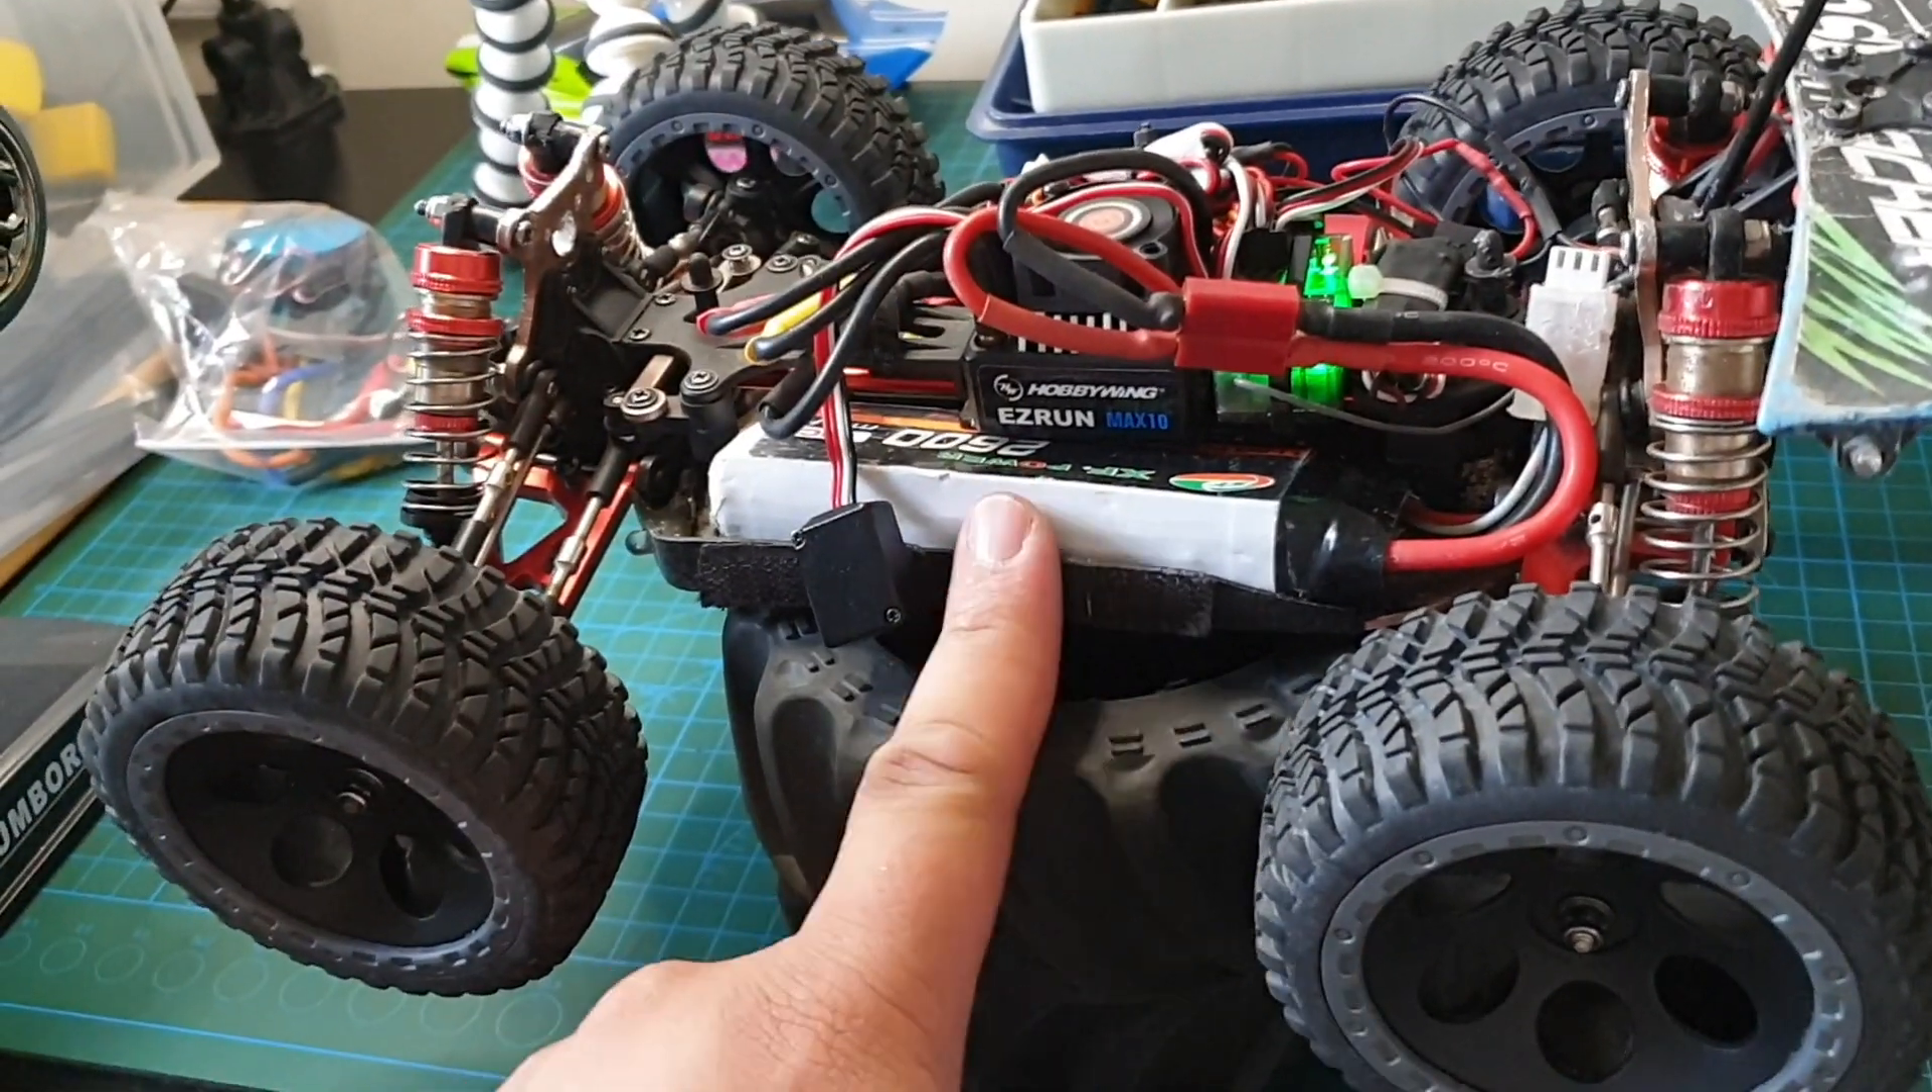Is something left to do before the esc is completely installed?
No.